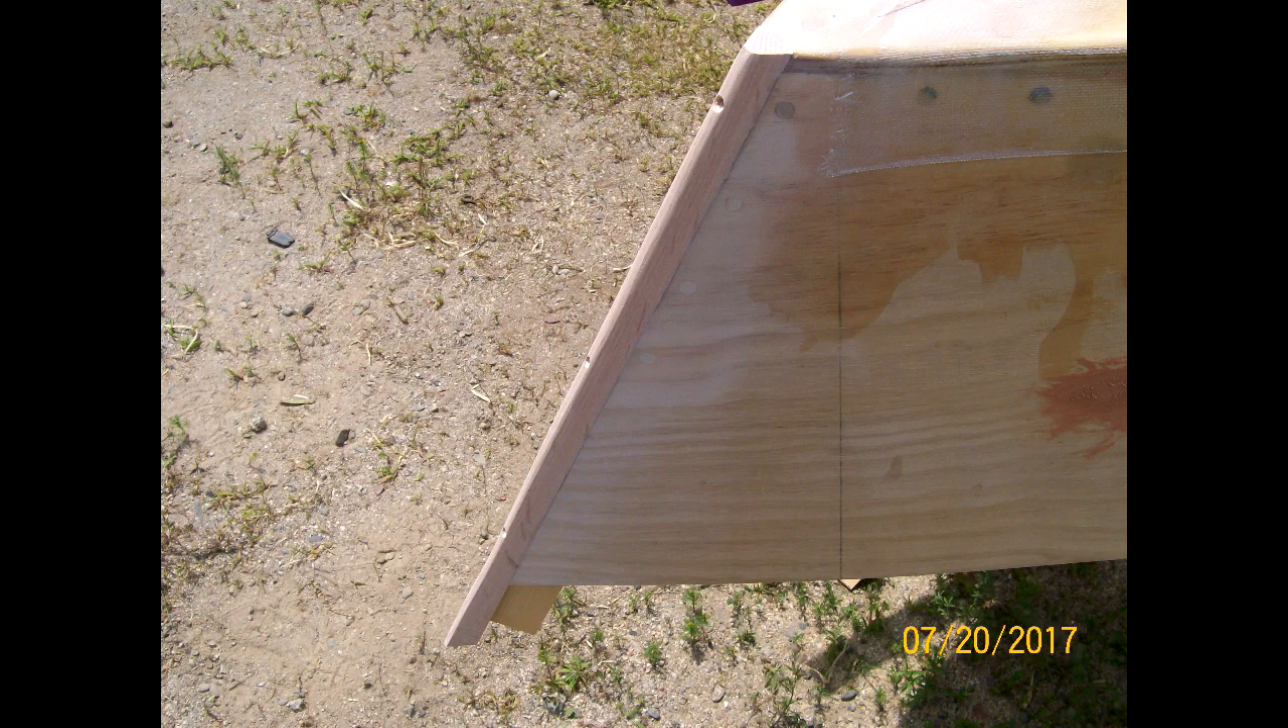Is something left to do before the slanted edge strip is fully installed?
No.